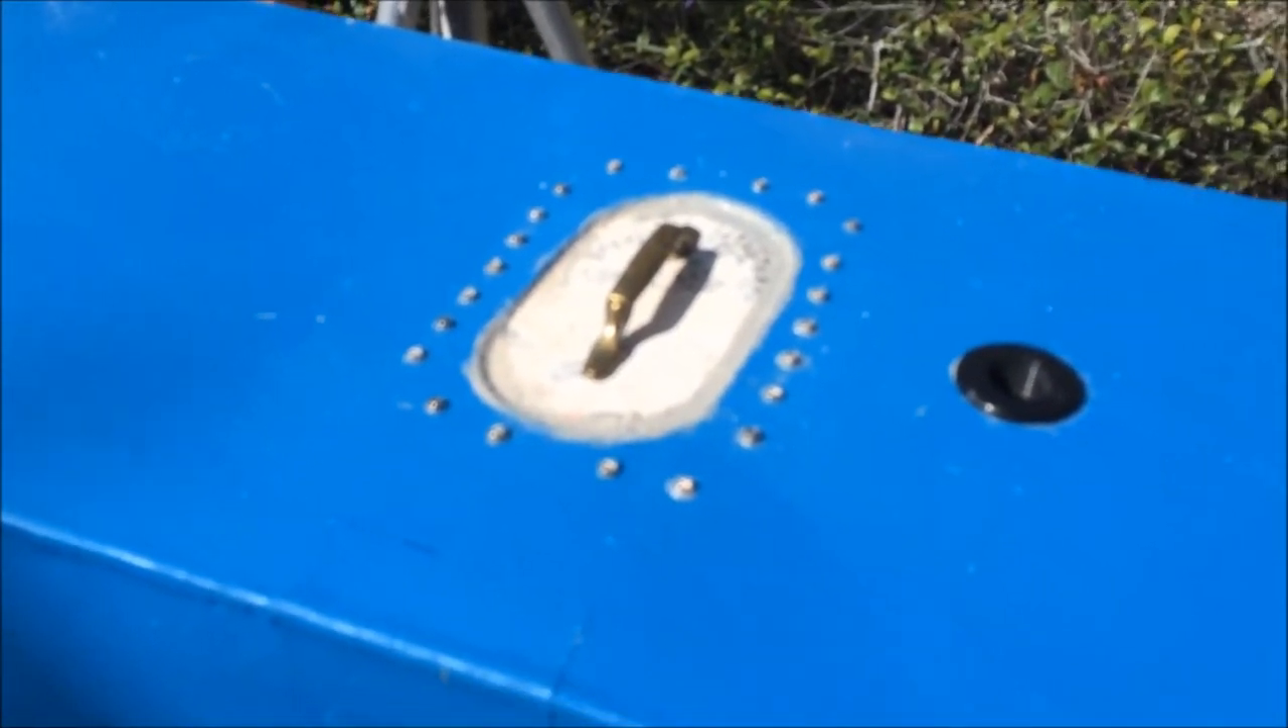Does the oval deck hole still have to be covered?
No.